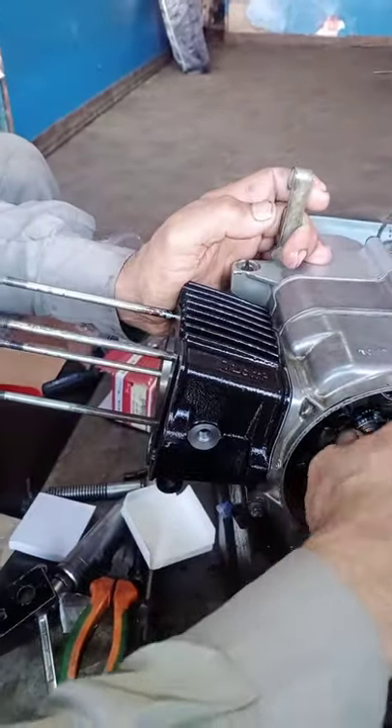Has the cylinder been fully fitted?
Yes.